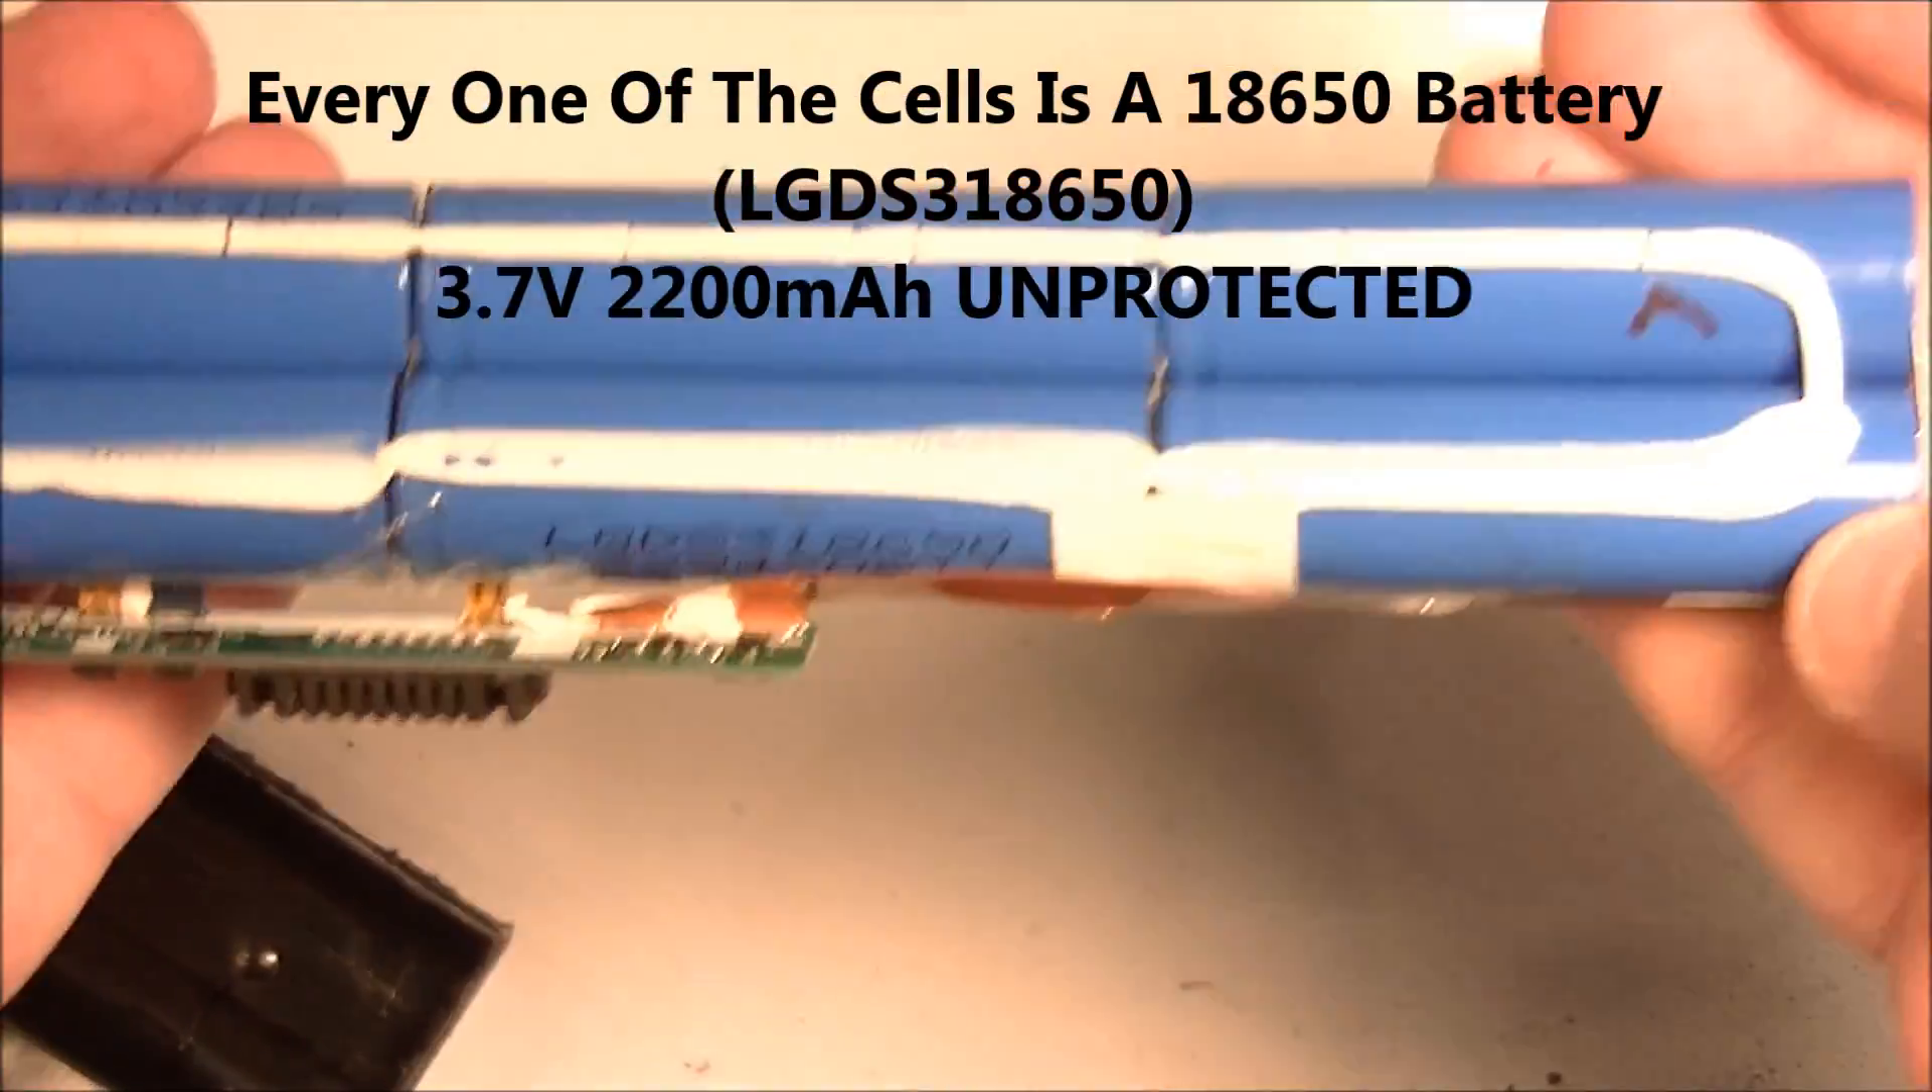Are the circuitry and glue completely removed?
No.